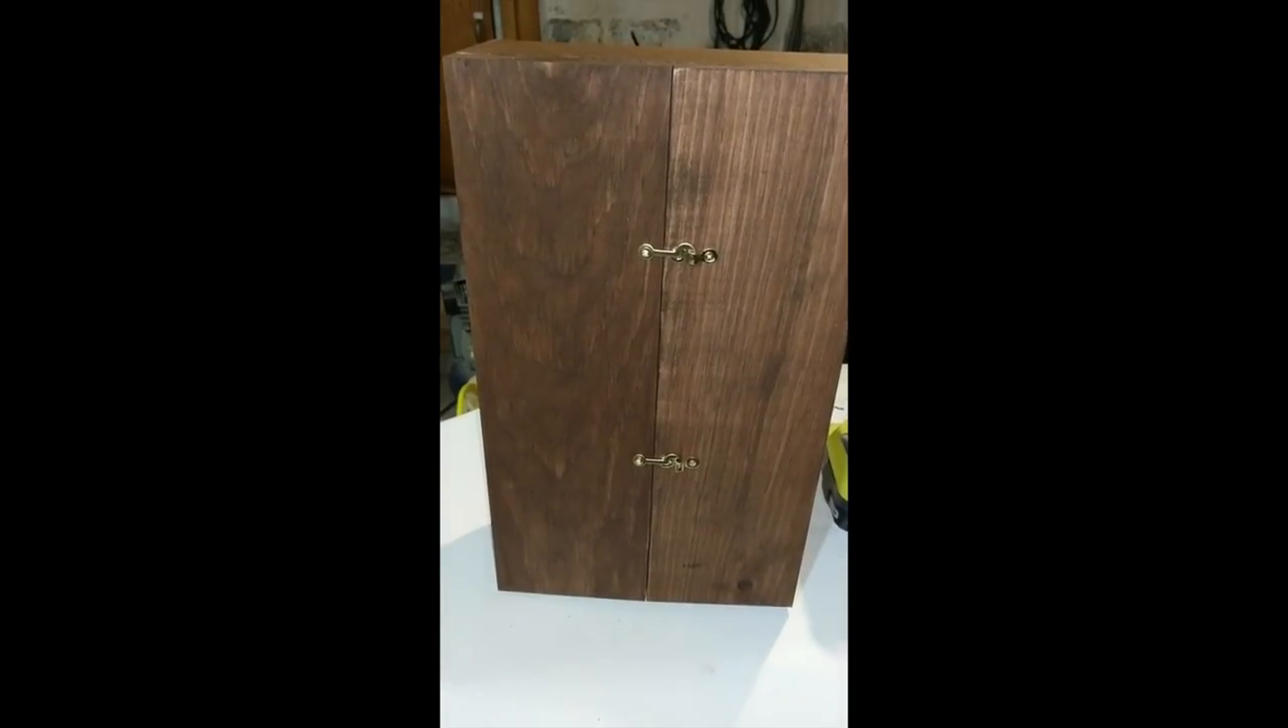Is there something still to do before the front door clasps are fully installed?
No.